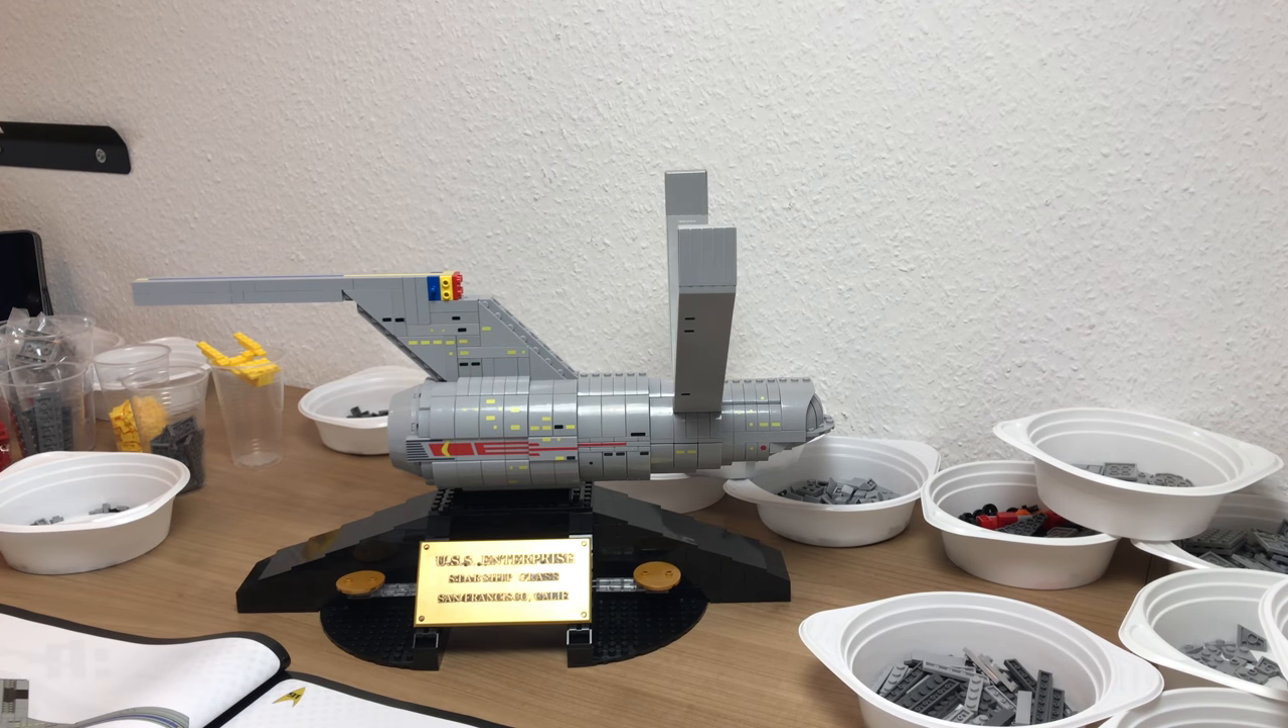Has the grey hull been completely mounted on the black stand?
Yes.